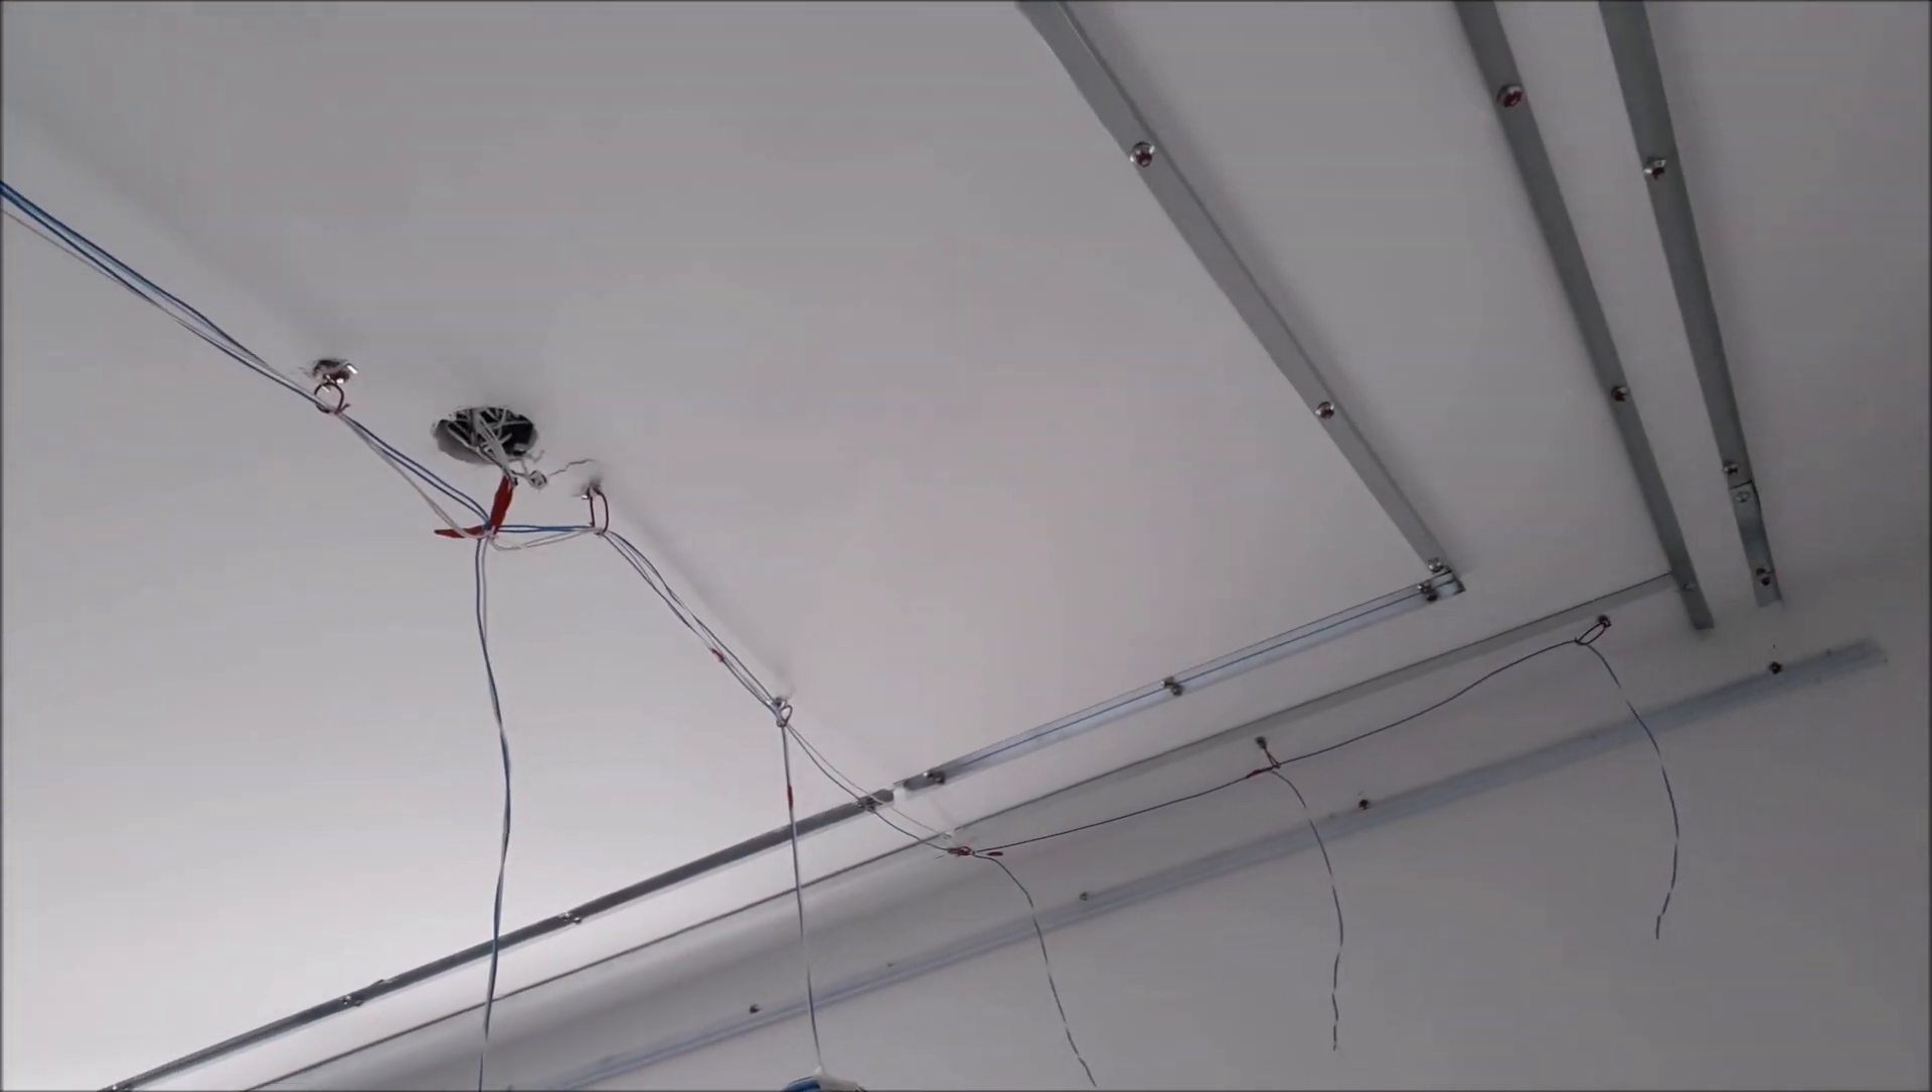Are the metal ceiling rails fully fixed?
Yes.